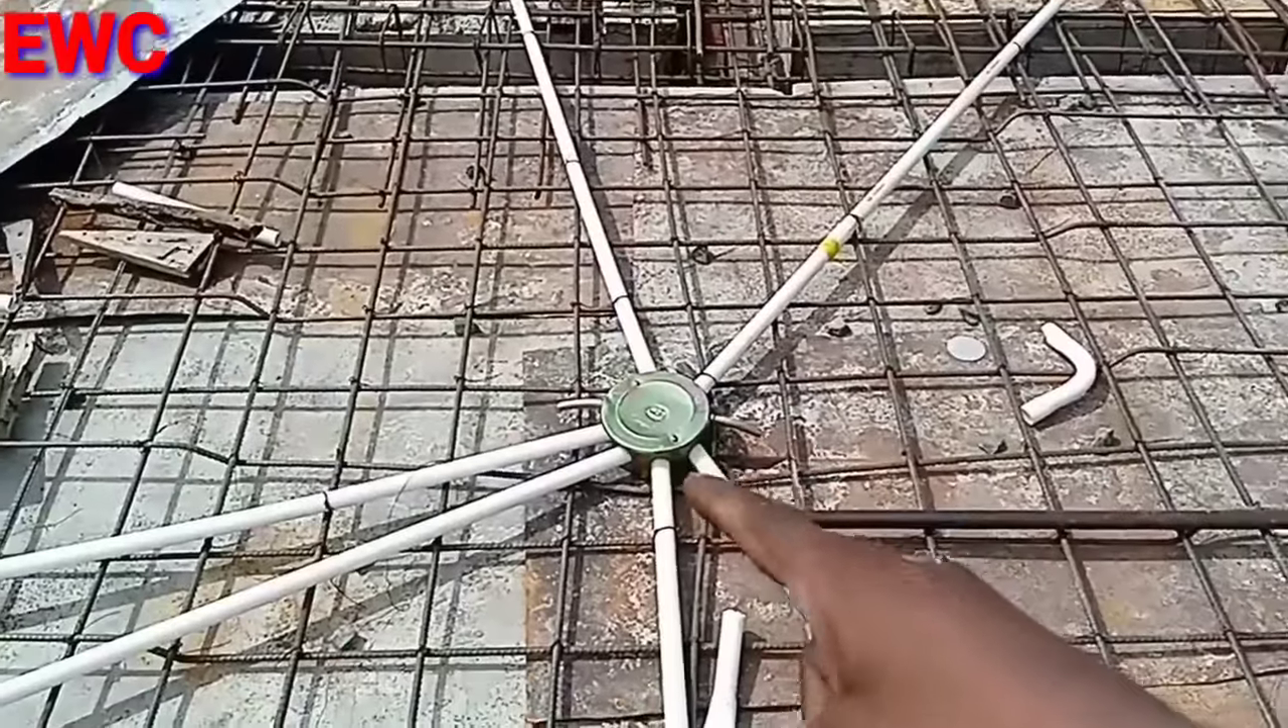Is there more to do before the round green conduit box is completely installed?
No.